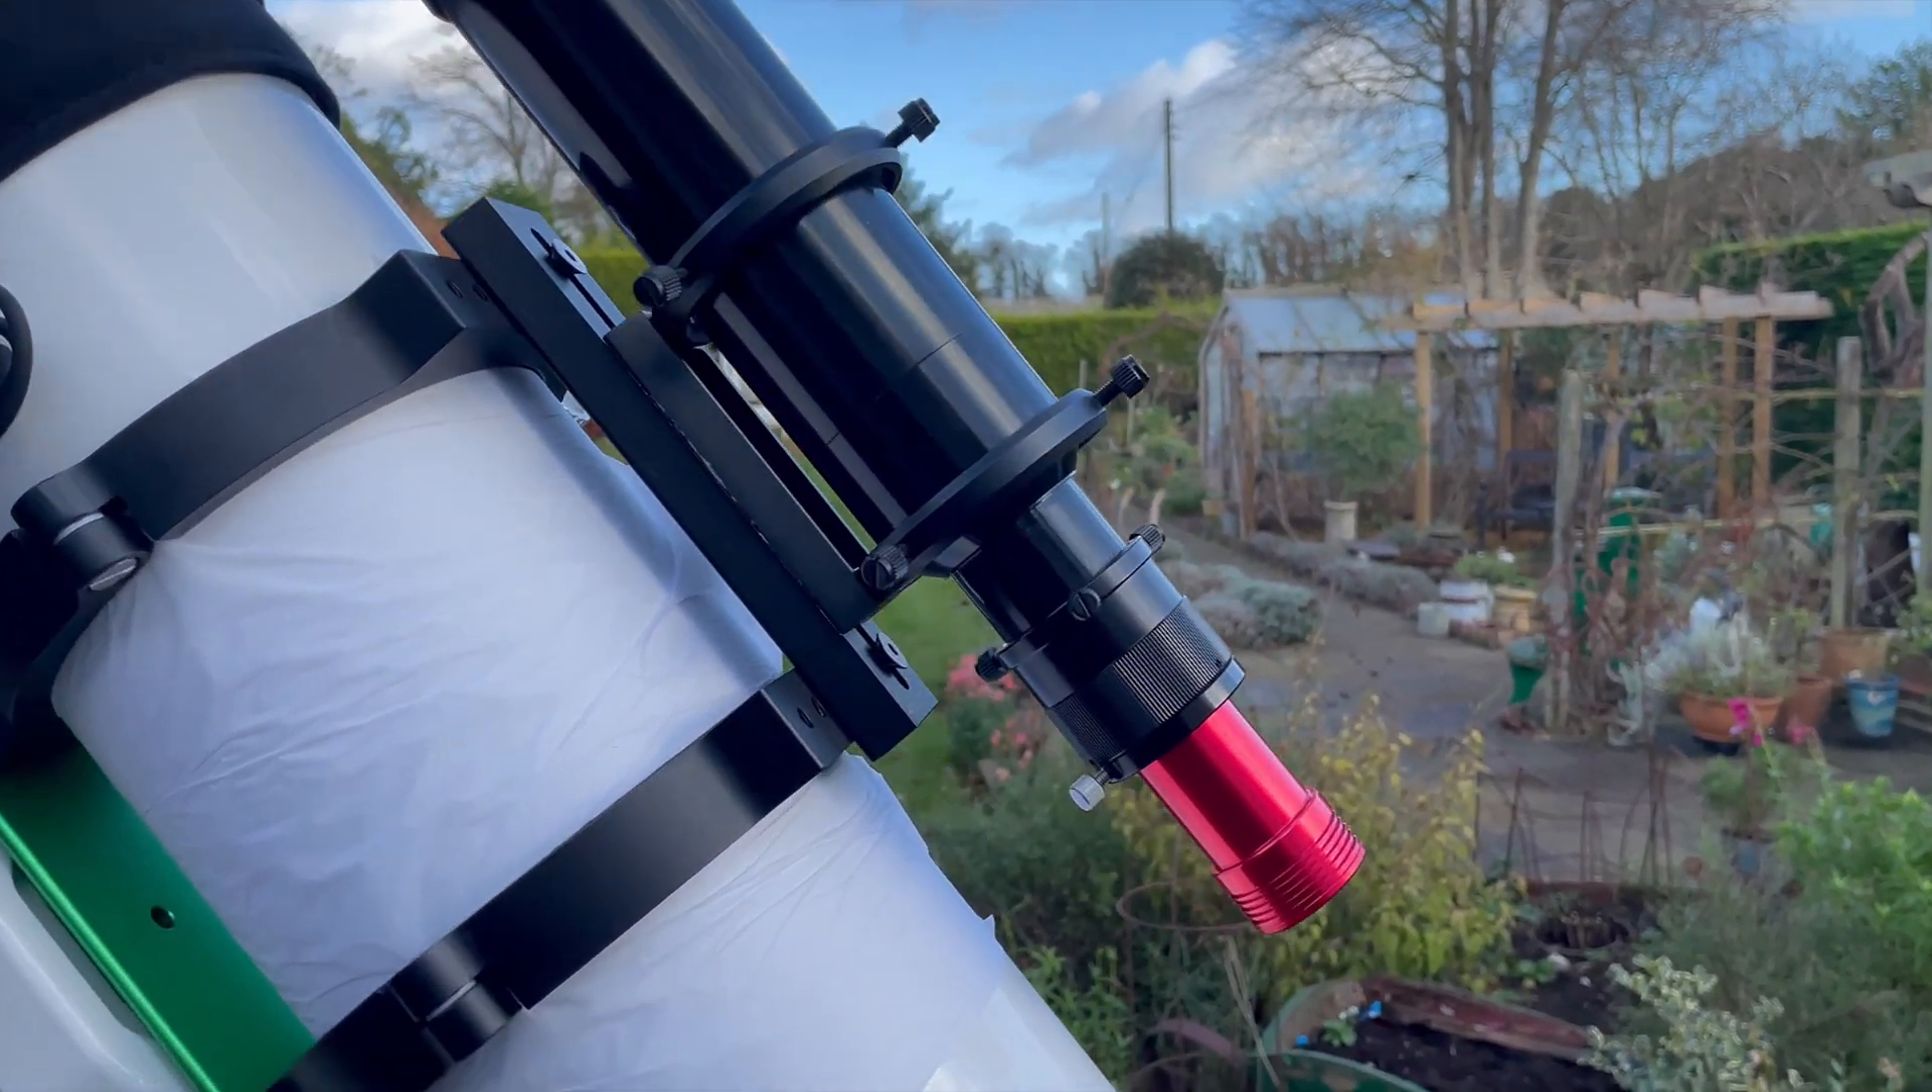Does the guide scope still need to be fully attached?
No.